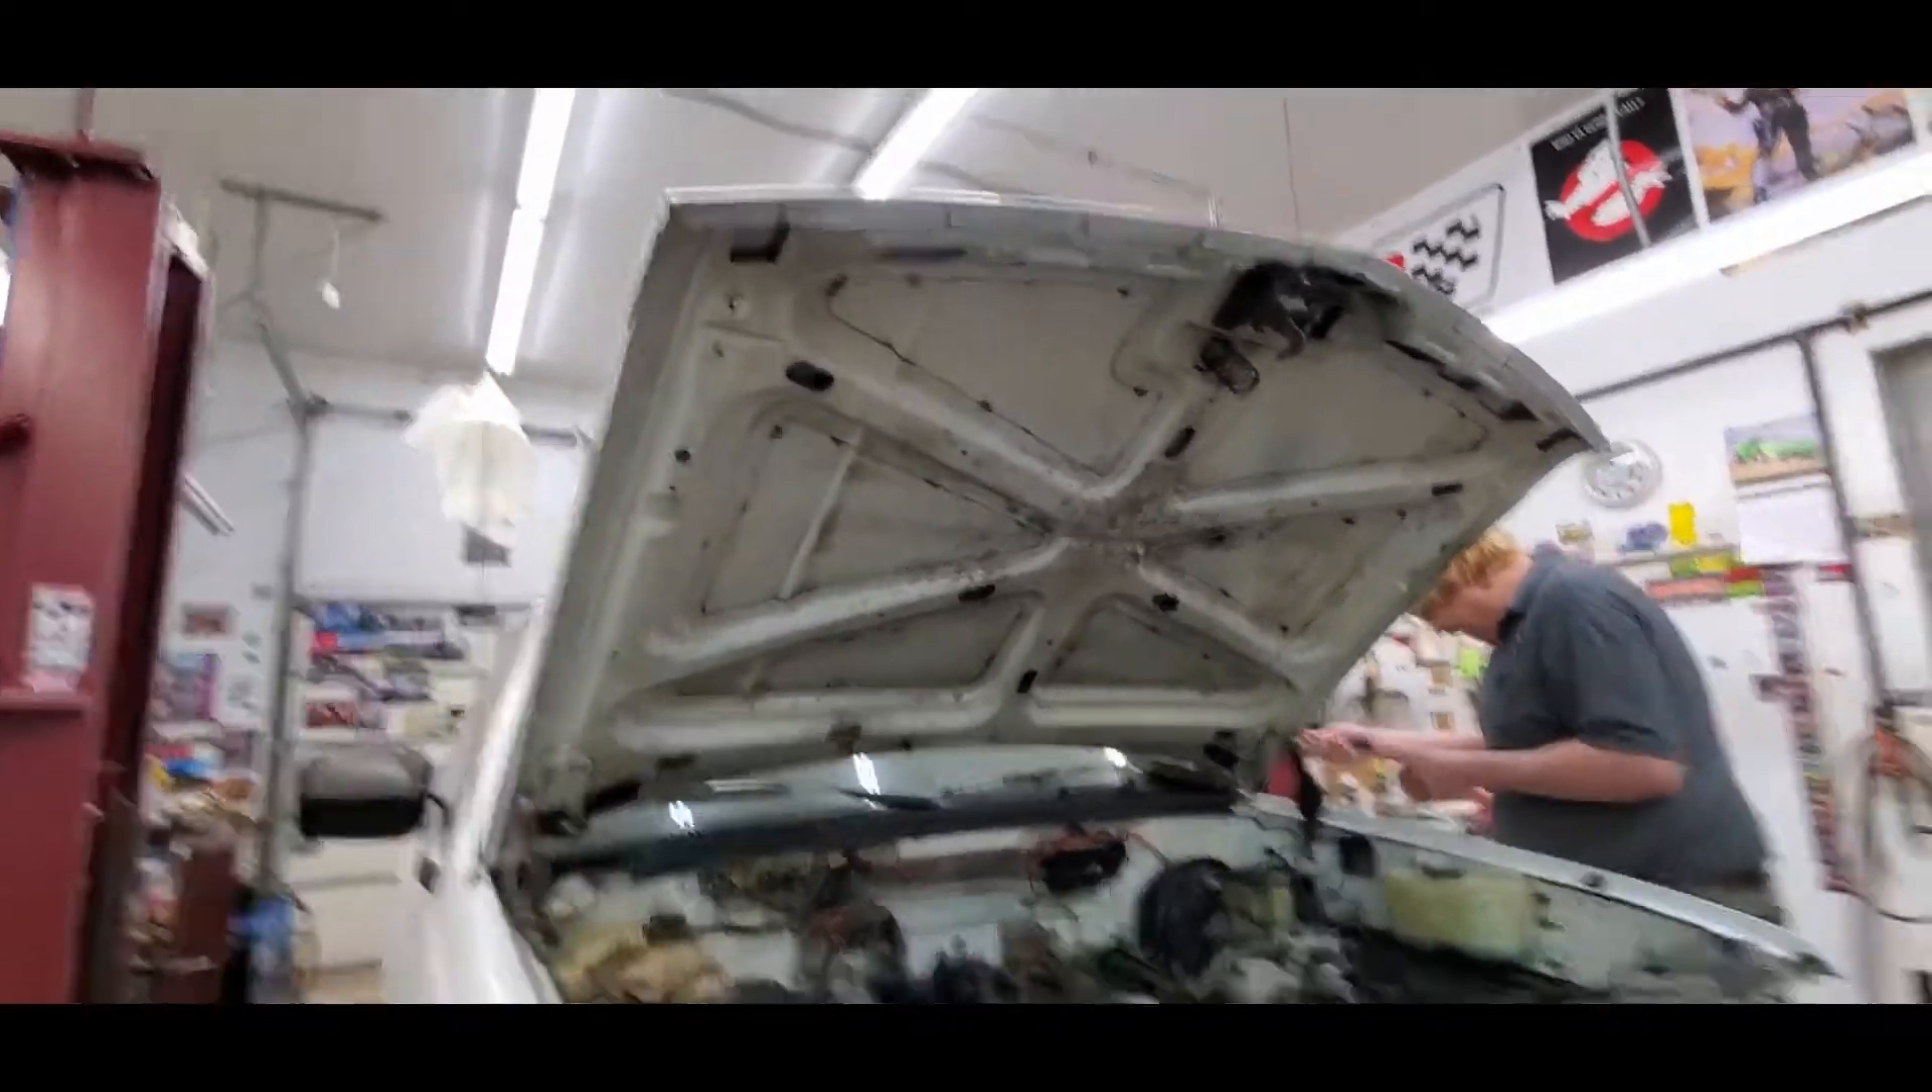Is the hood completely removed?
No.